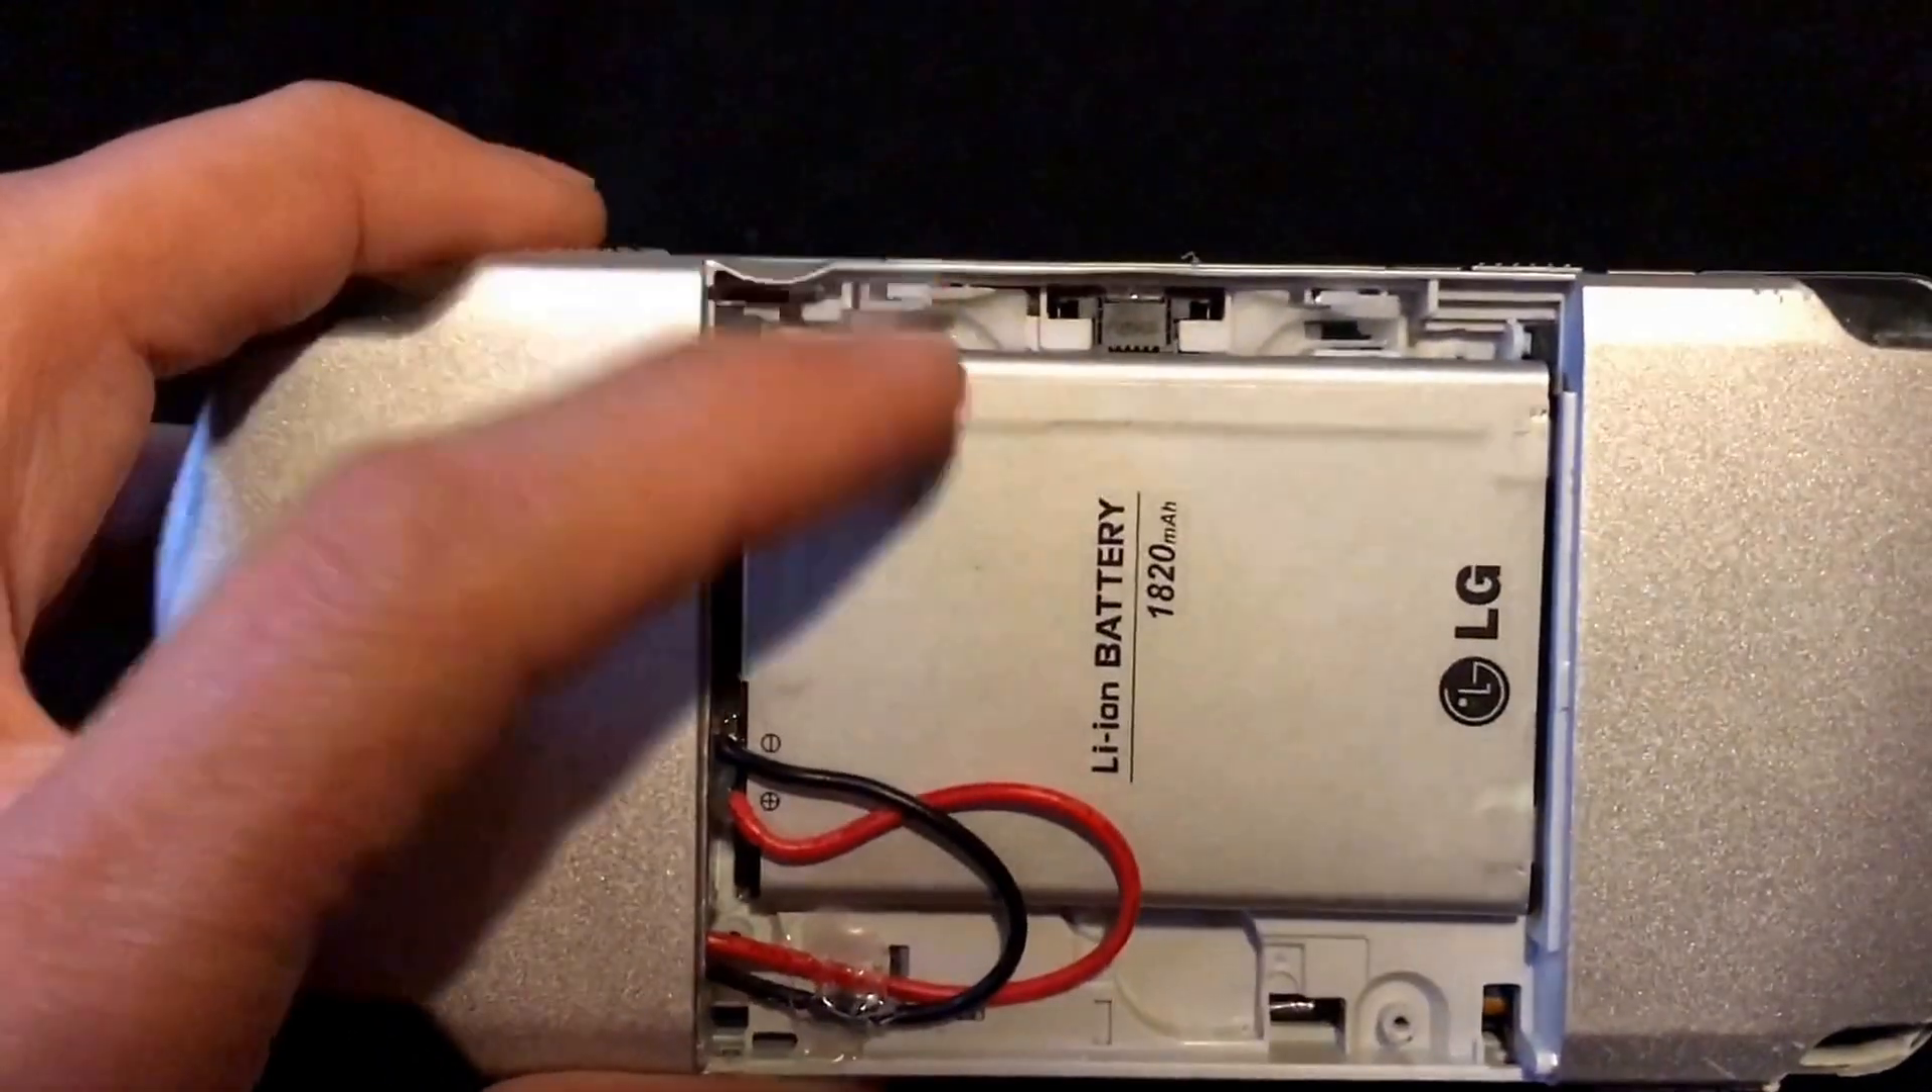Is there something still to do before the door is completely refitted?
Yes.